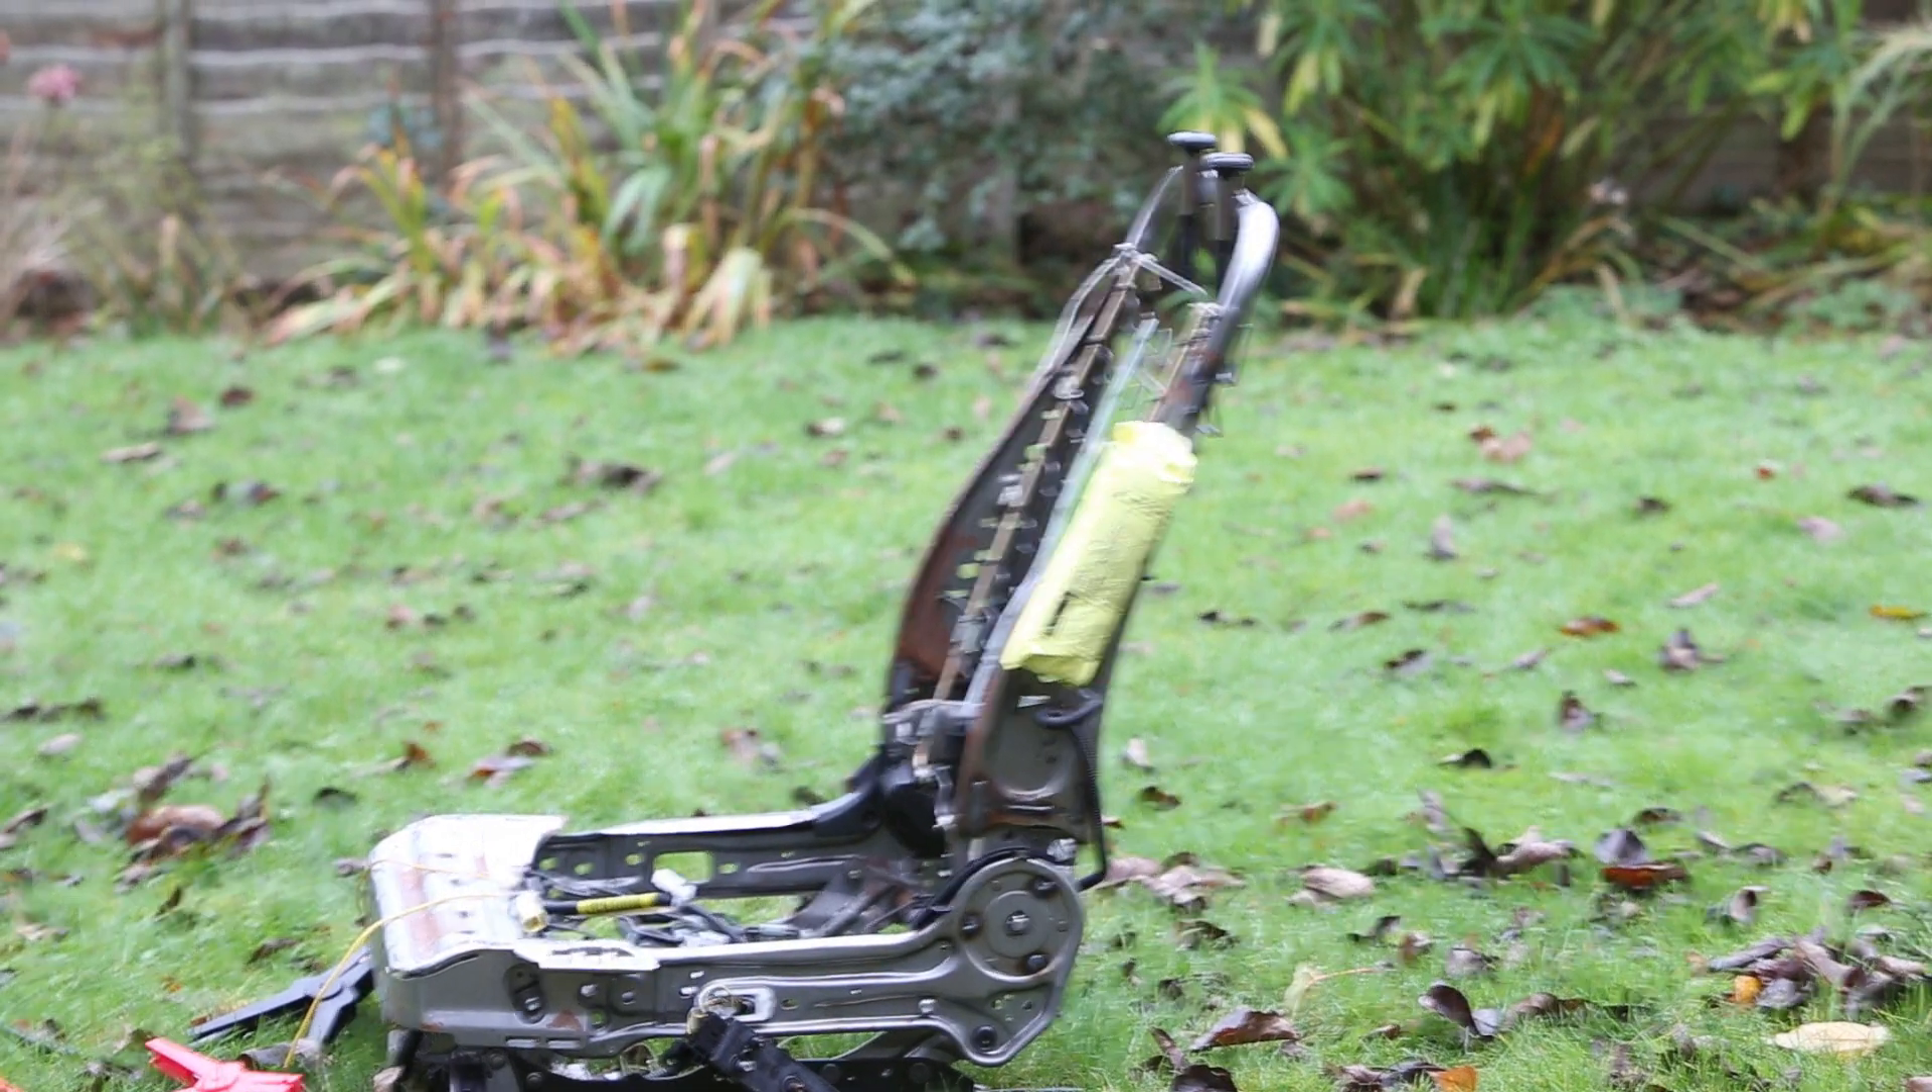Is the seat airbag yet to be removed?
Yes.